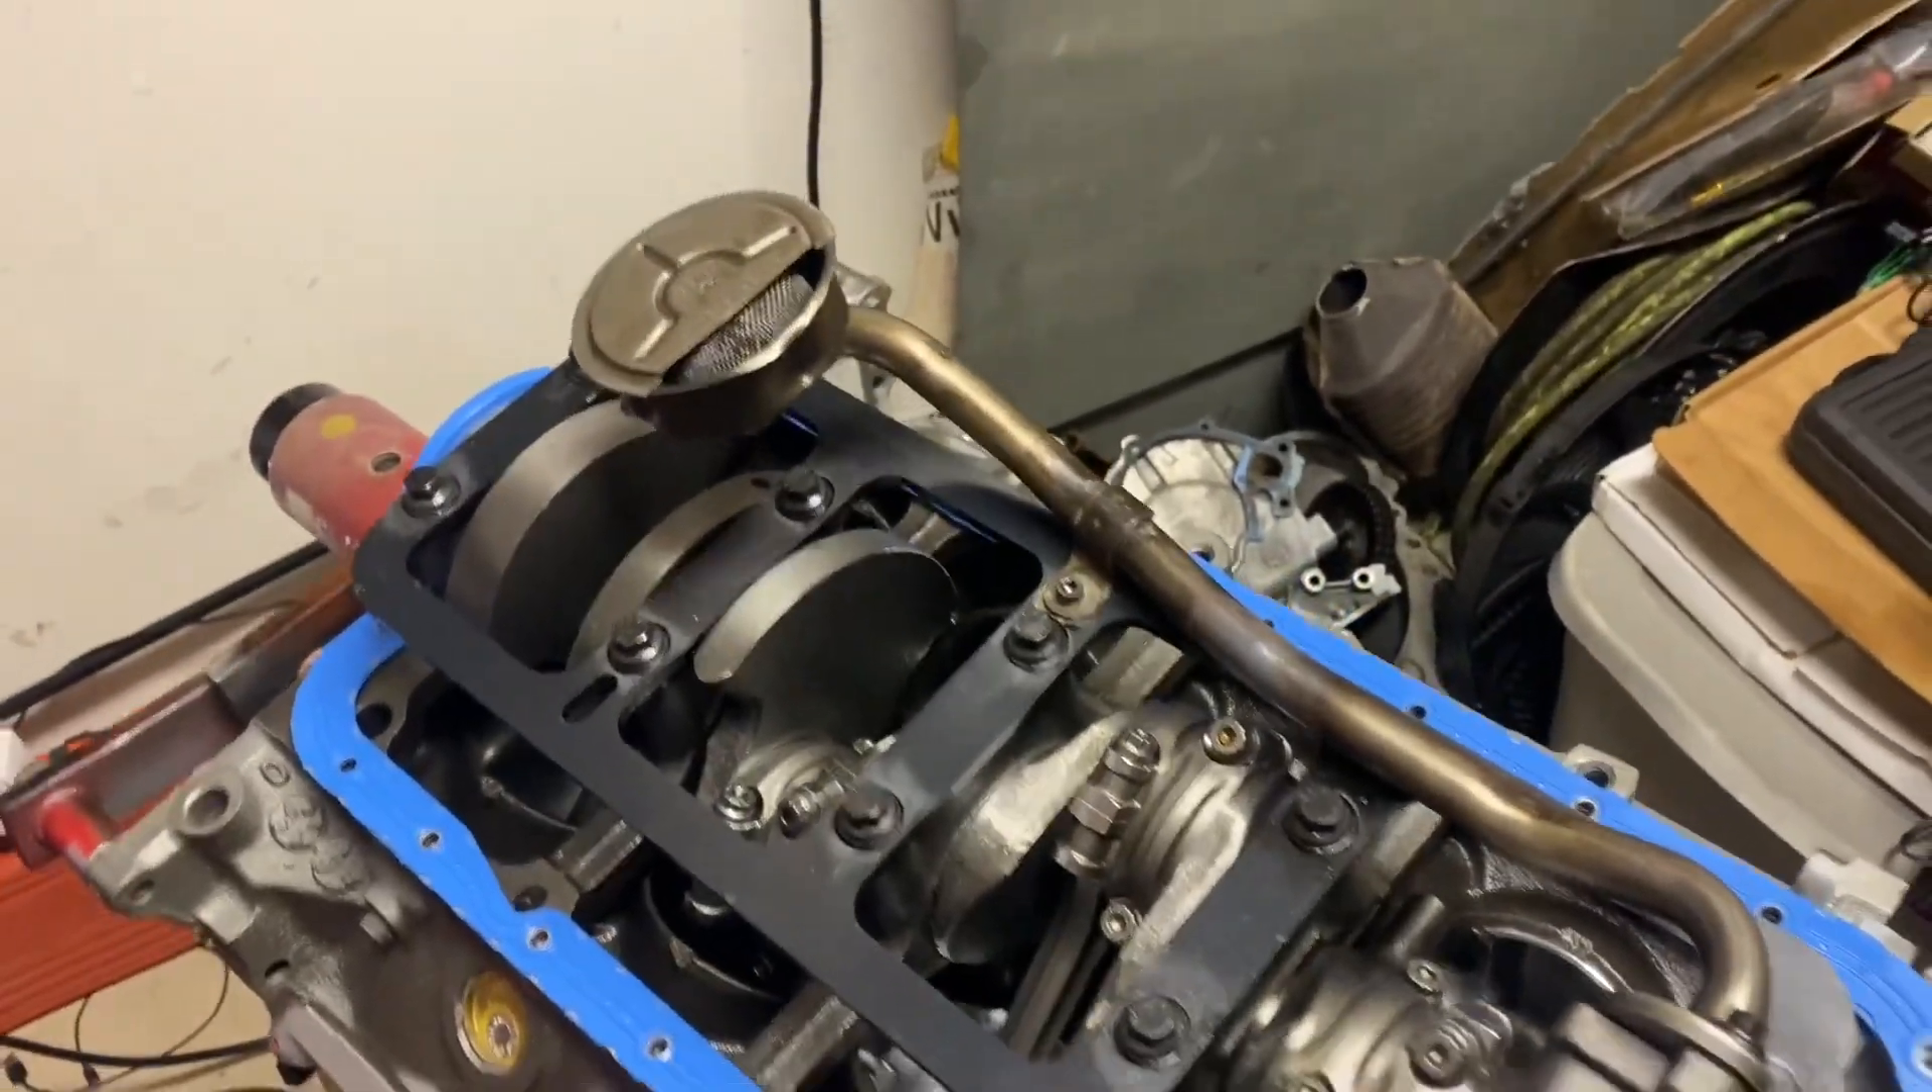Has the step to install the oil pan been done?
No.